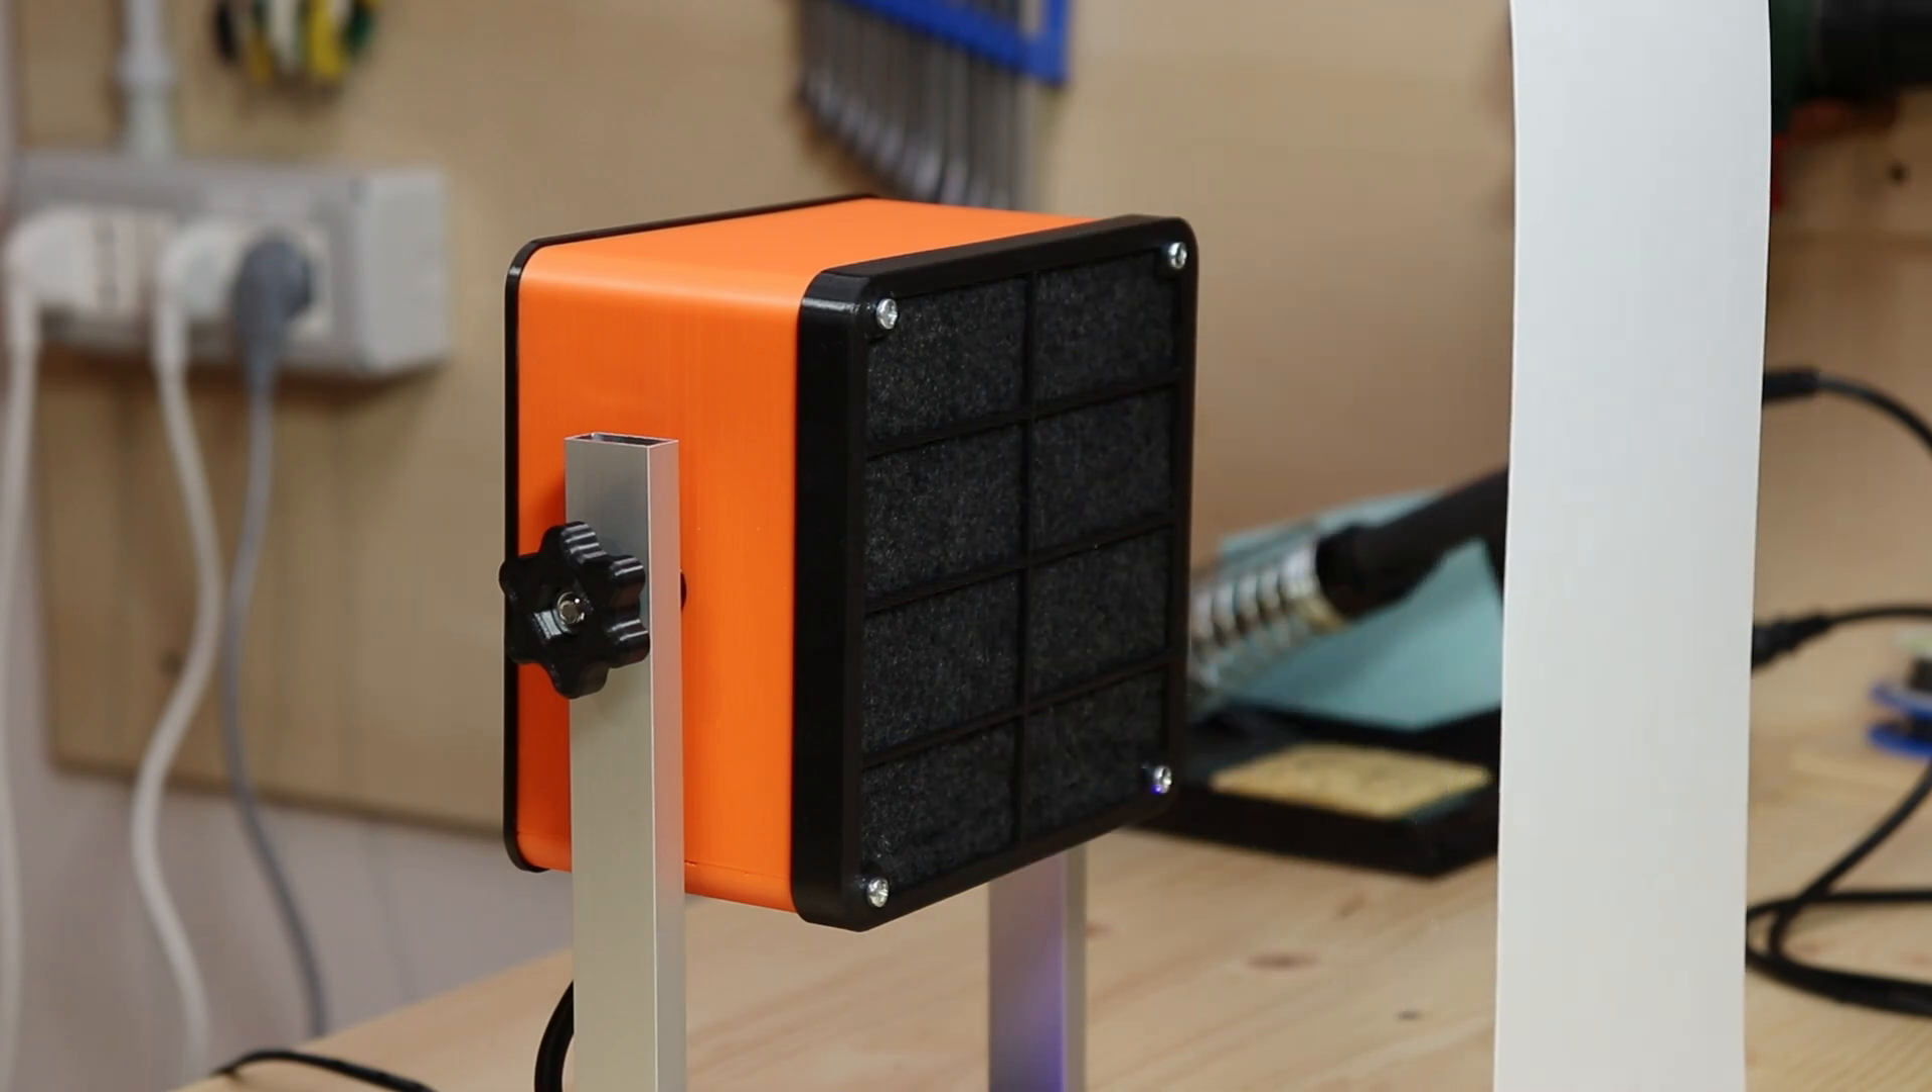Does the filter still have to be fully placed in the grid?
No.